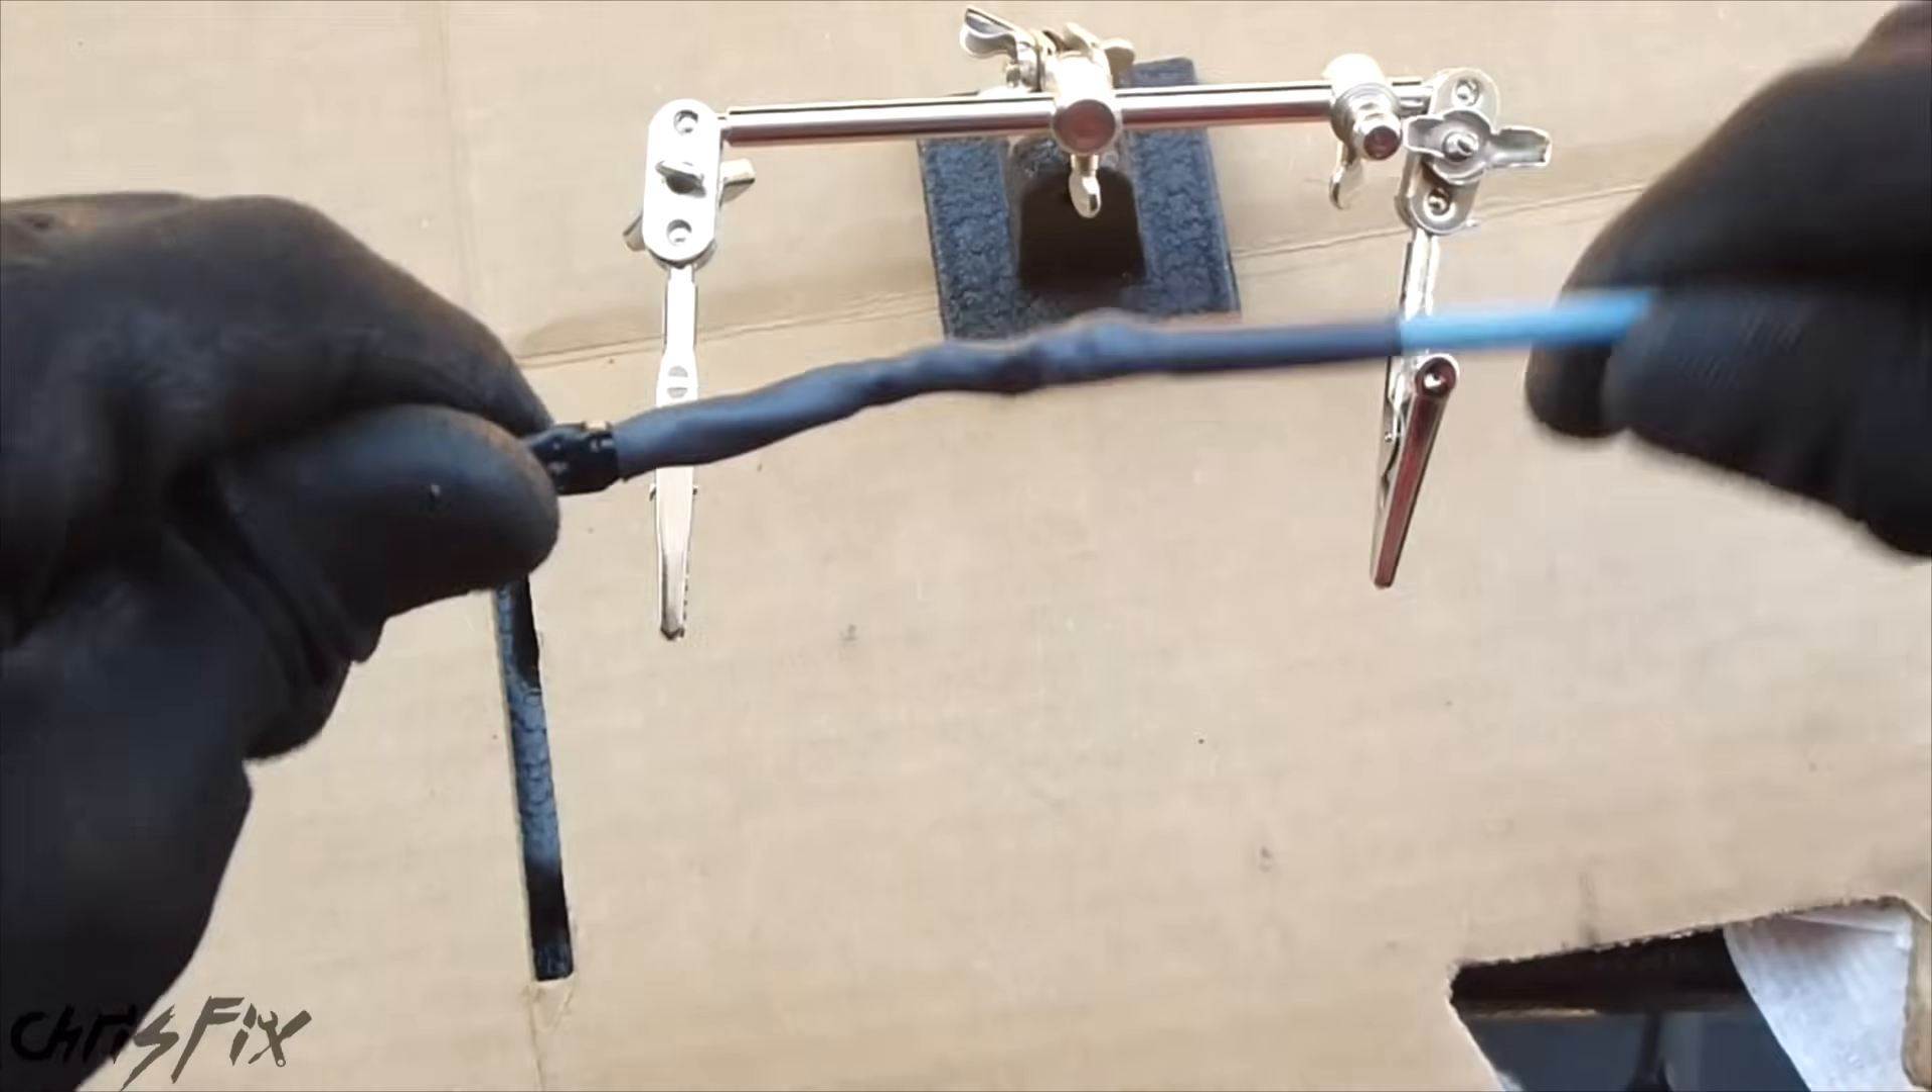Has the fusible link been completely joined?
Yes.